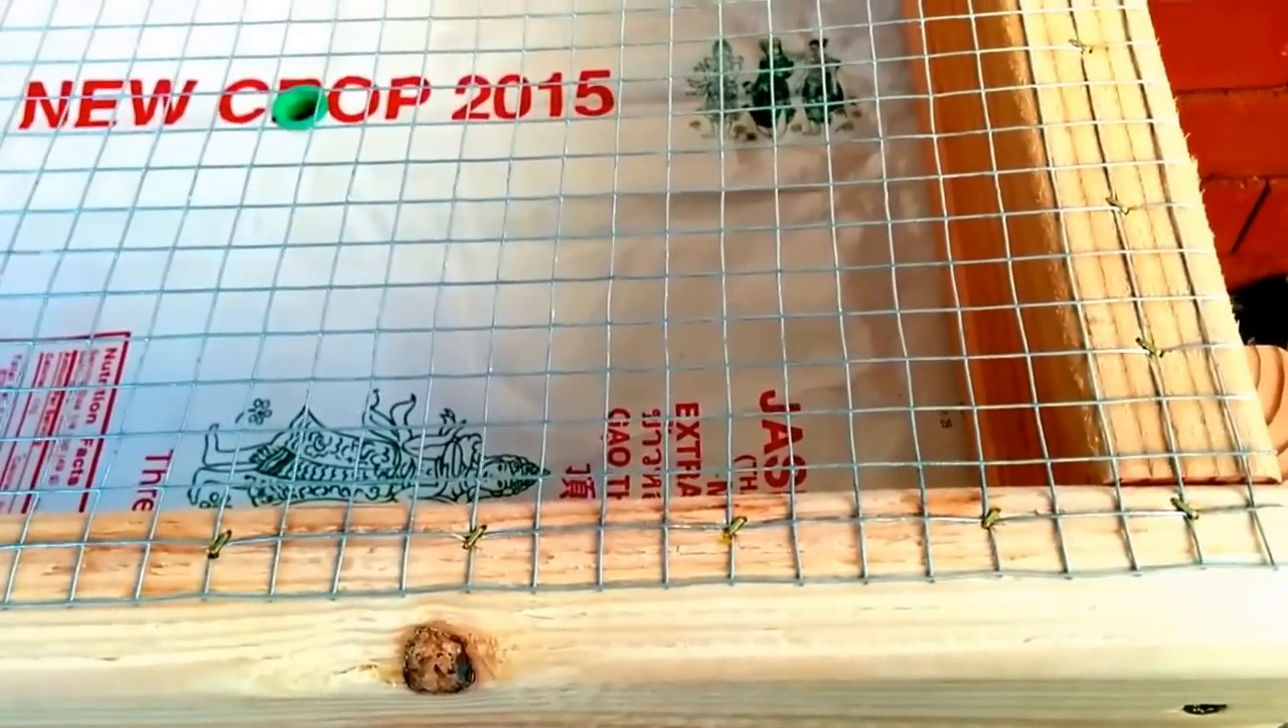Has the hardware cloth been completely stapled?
Yes.